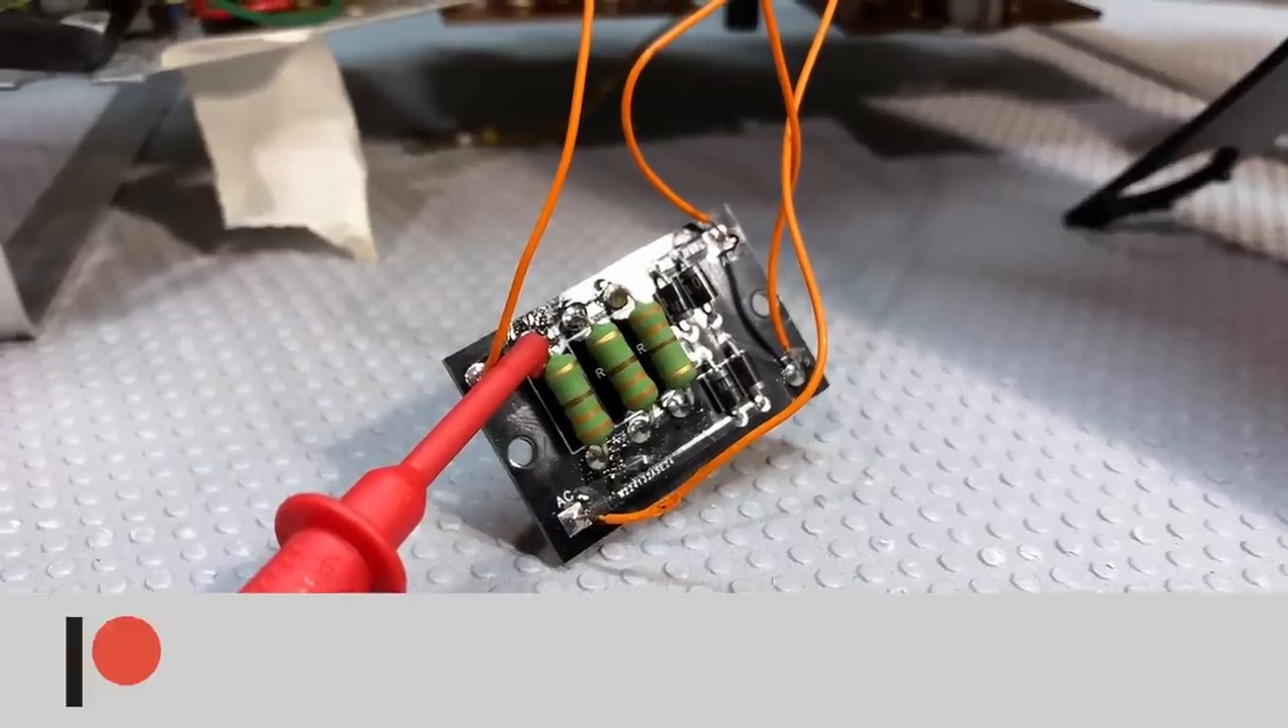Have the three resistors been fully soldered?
Yes.